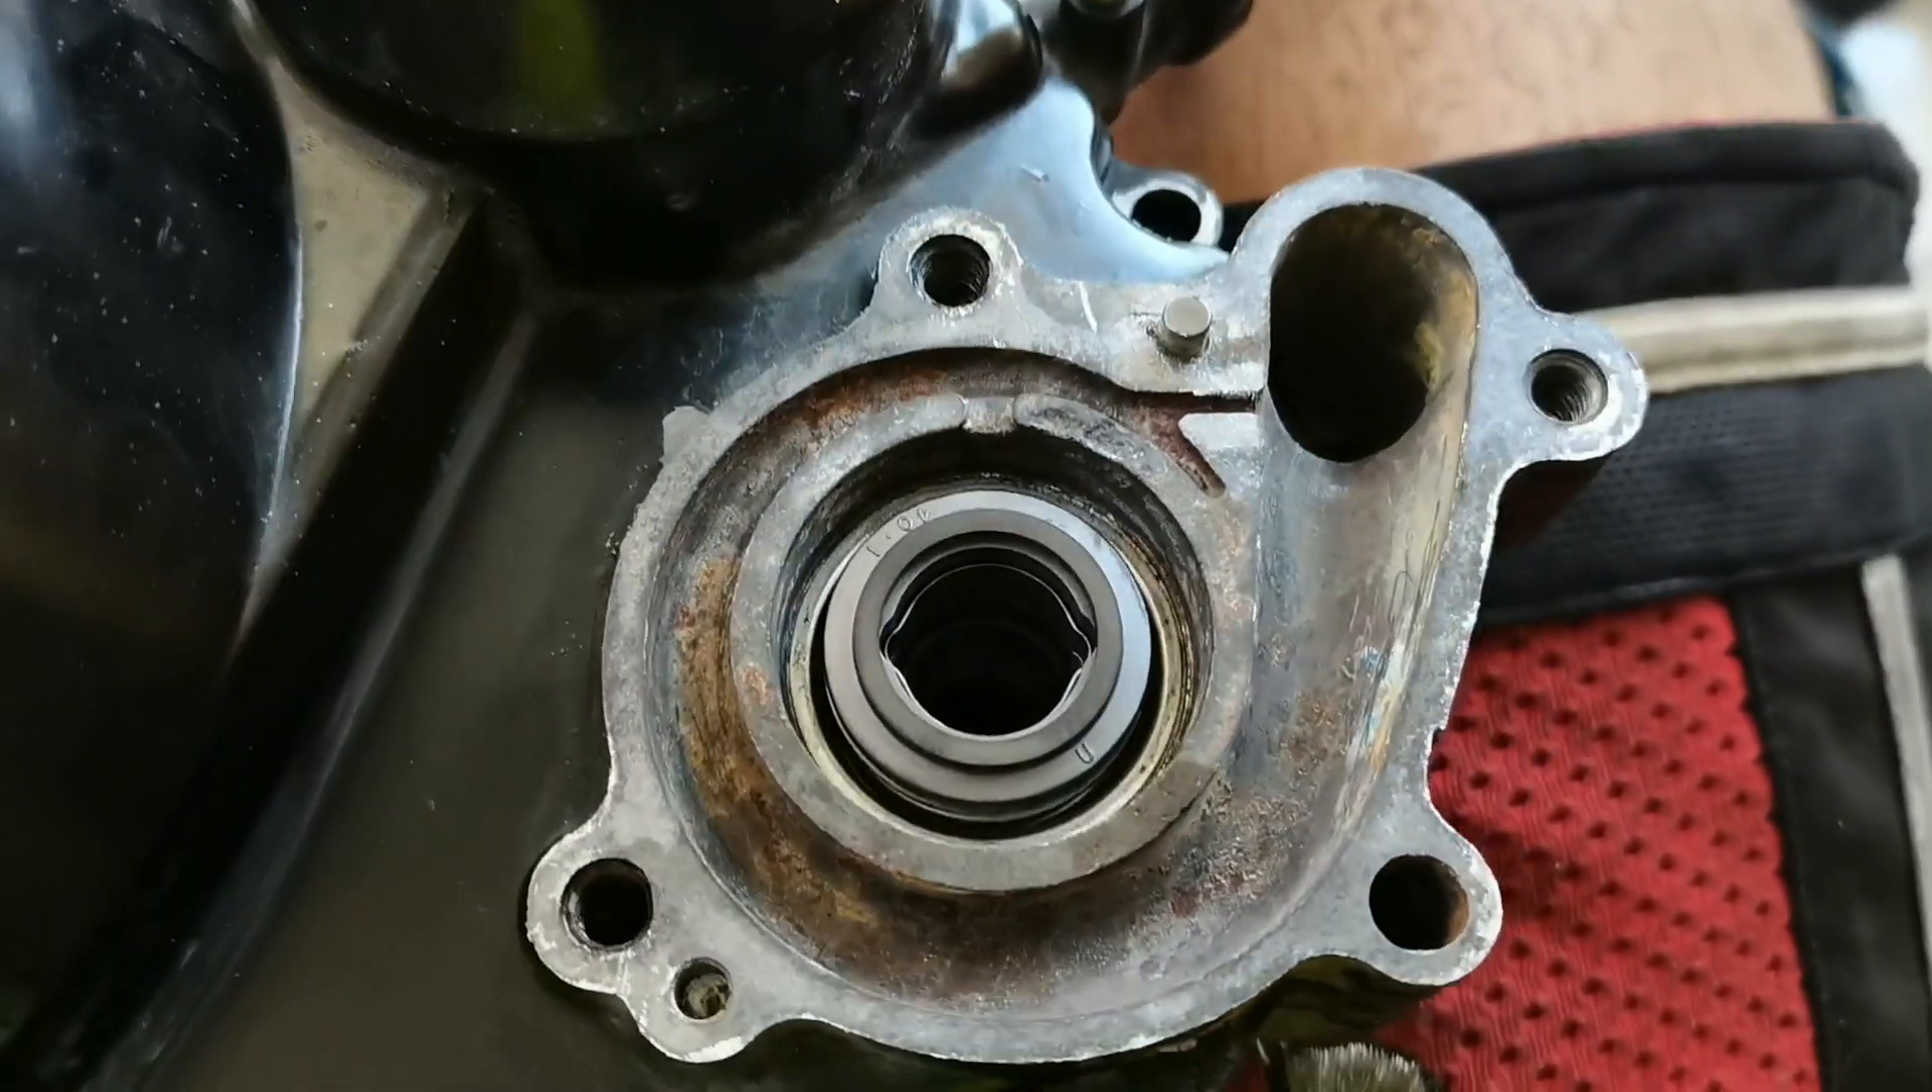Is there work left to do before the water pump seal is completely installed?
No.